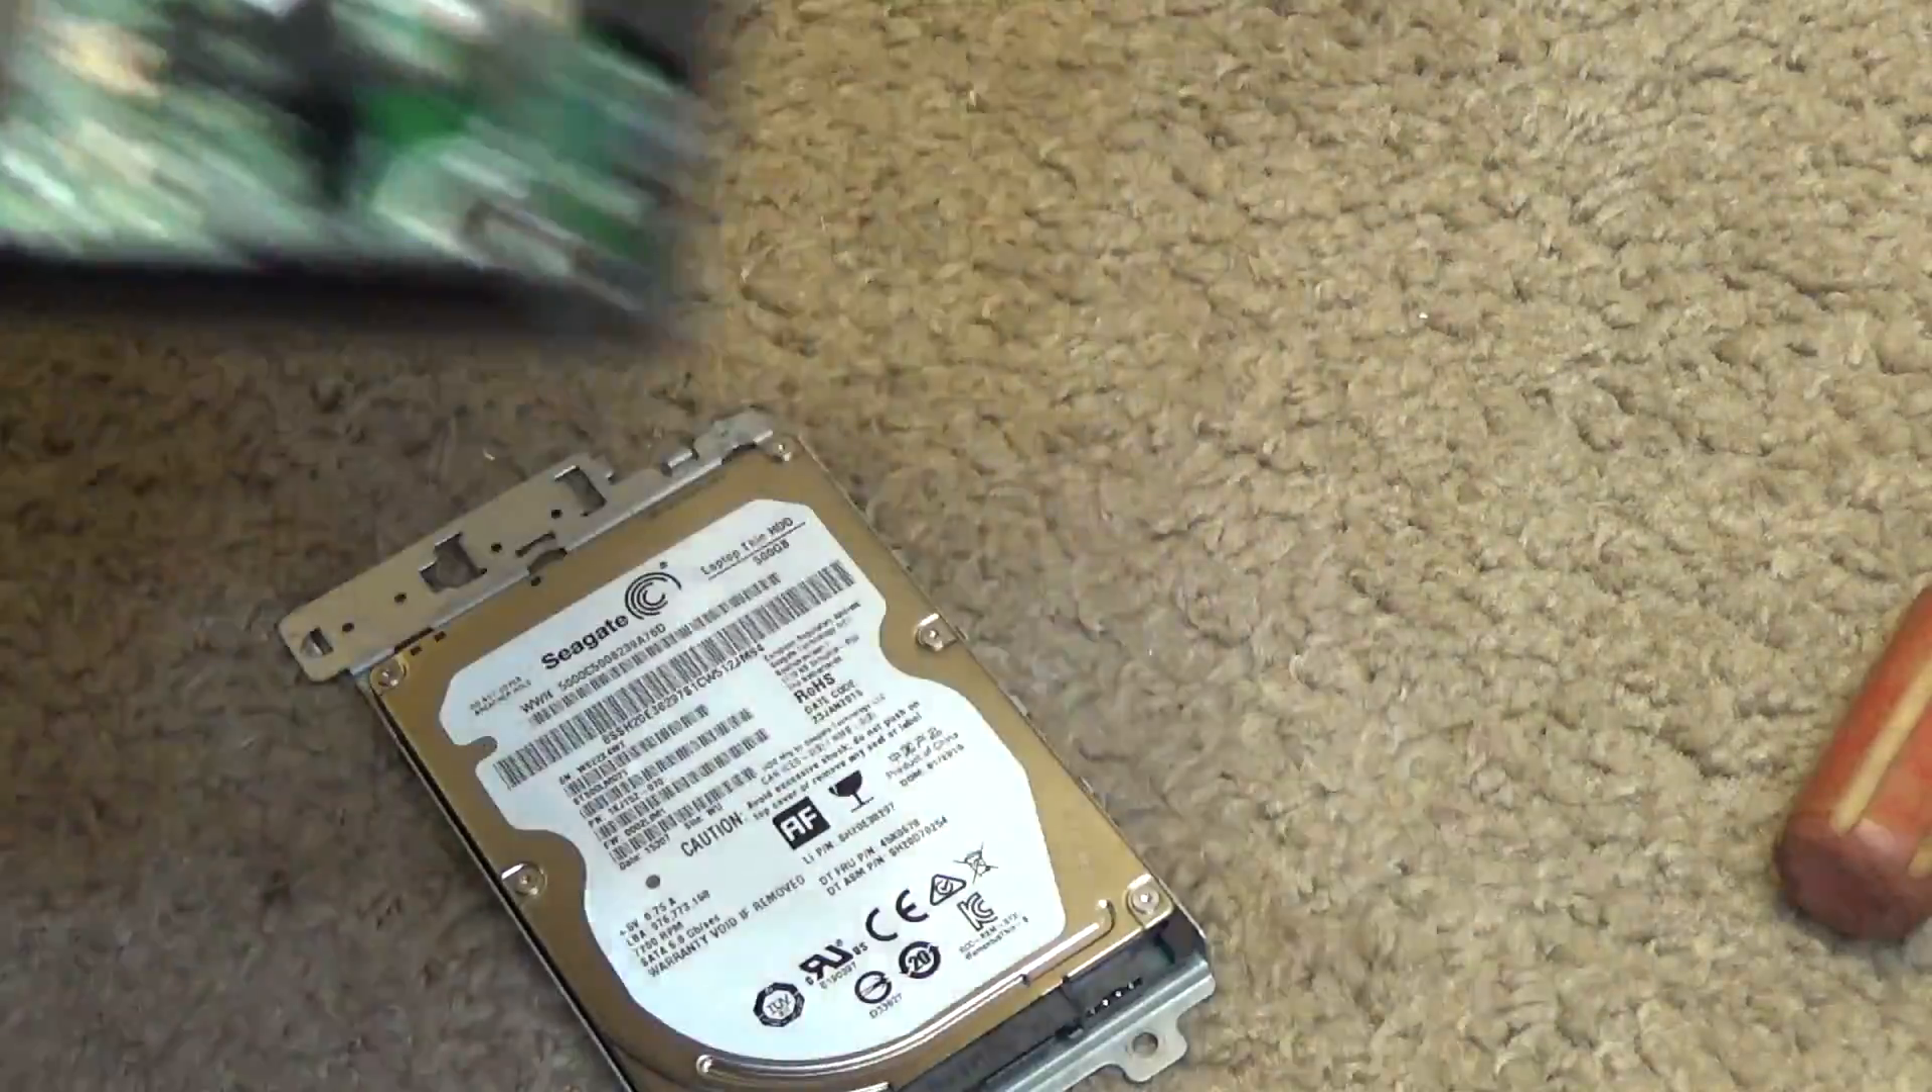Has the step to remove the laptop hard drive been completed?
Yes.